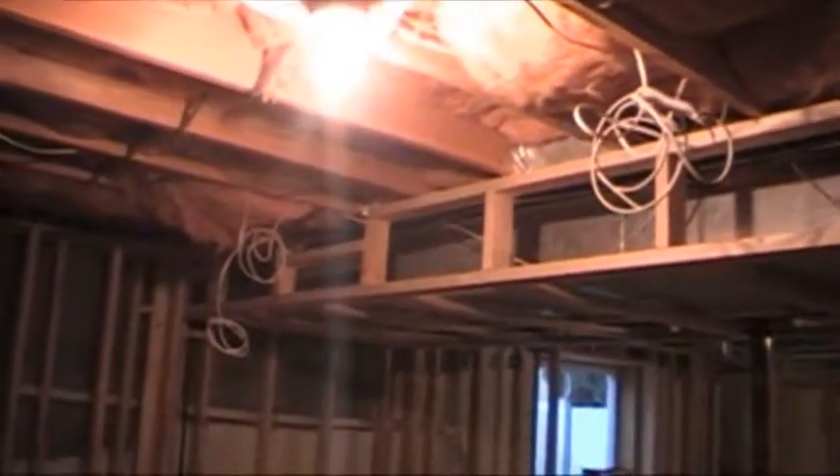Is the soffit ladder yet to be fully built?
No.